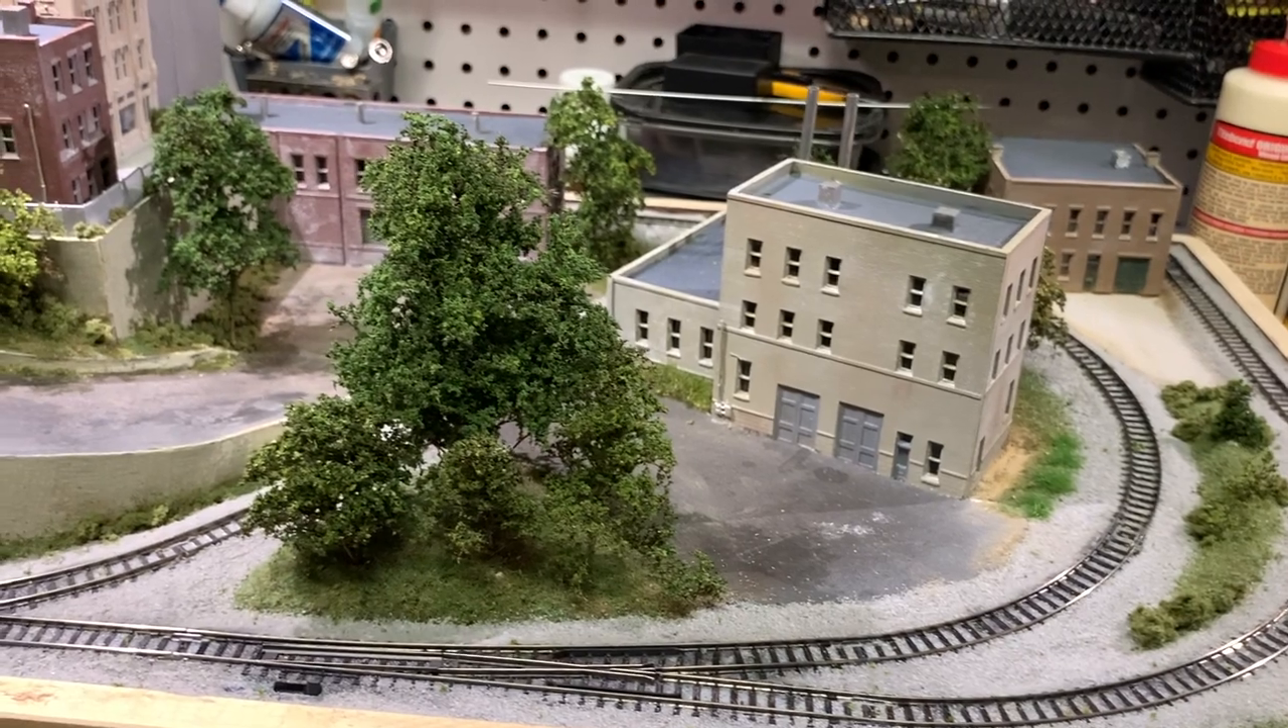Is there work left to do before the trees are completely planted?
No.